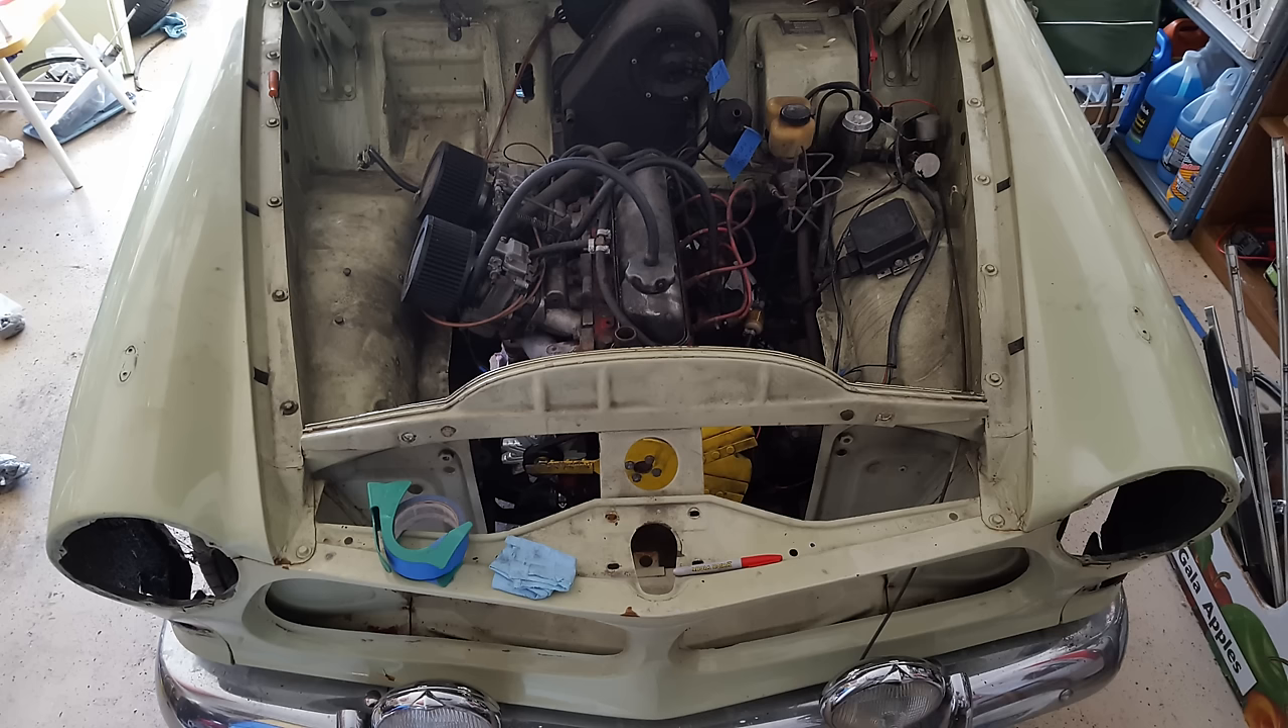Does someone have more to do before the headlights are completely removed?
No.